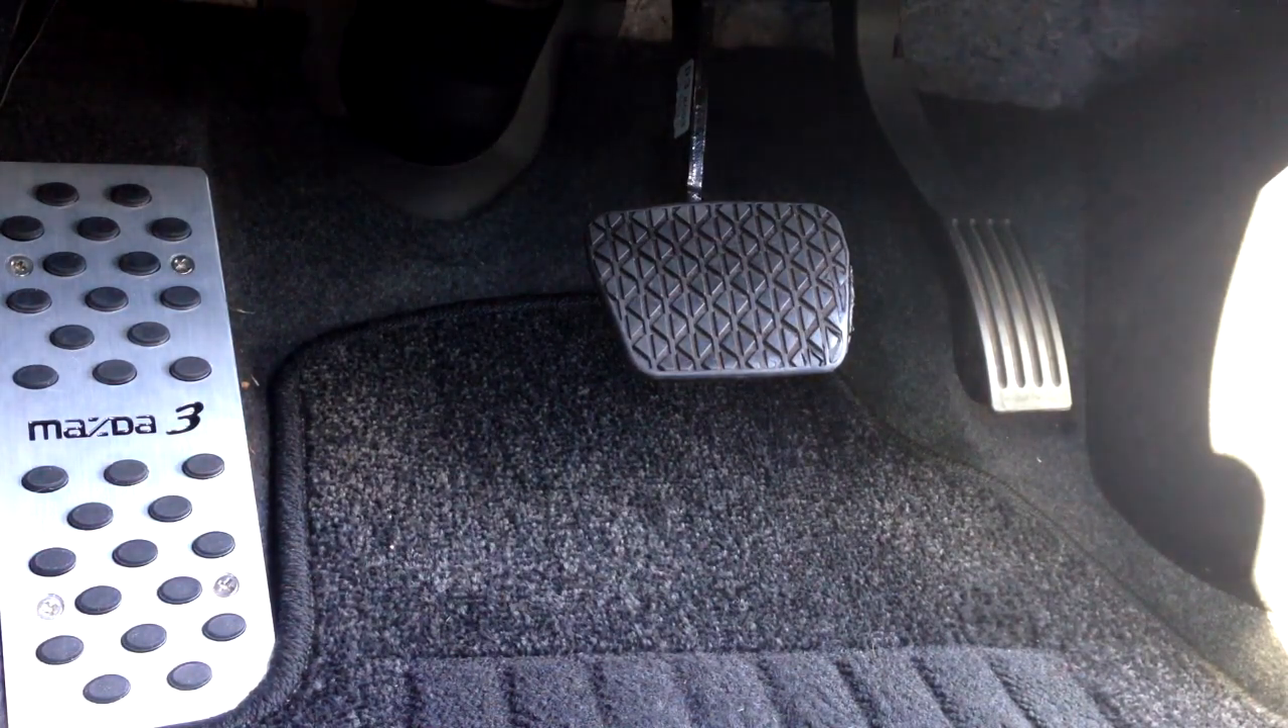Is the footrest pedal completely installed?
Yes.